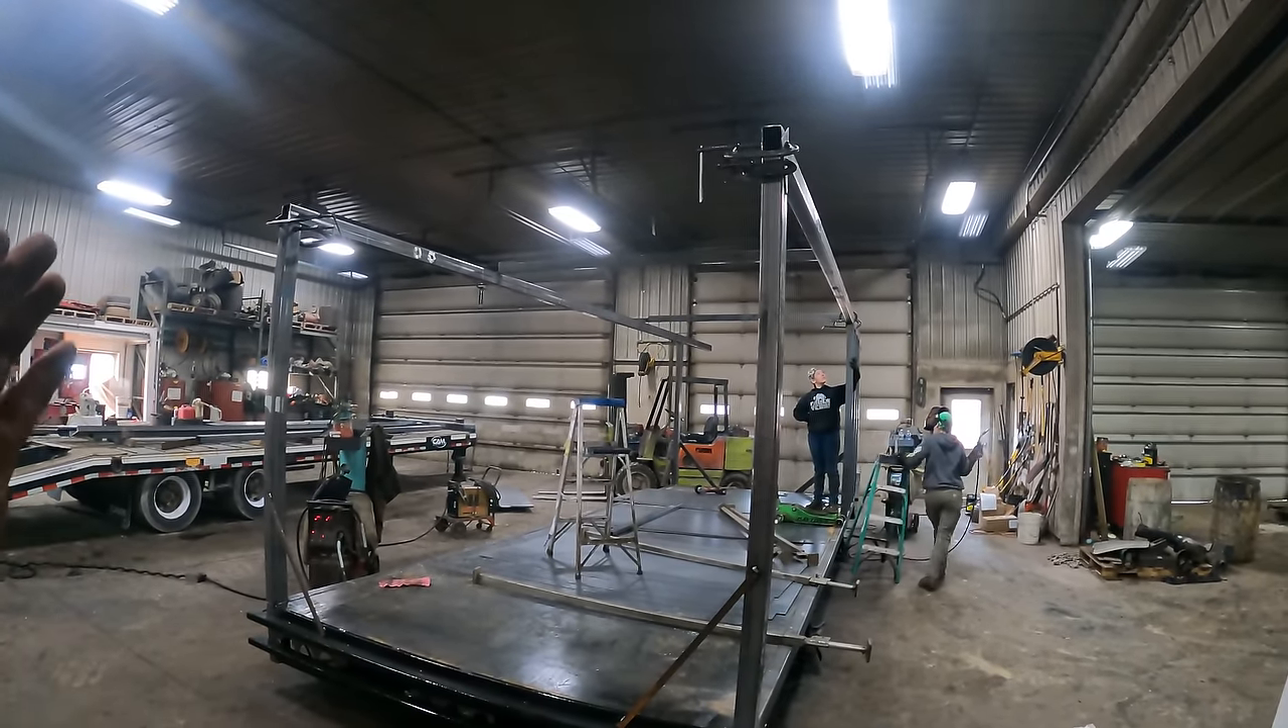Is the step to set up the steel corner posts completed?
Yes.